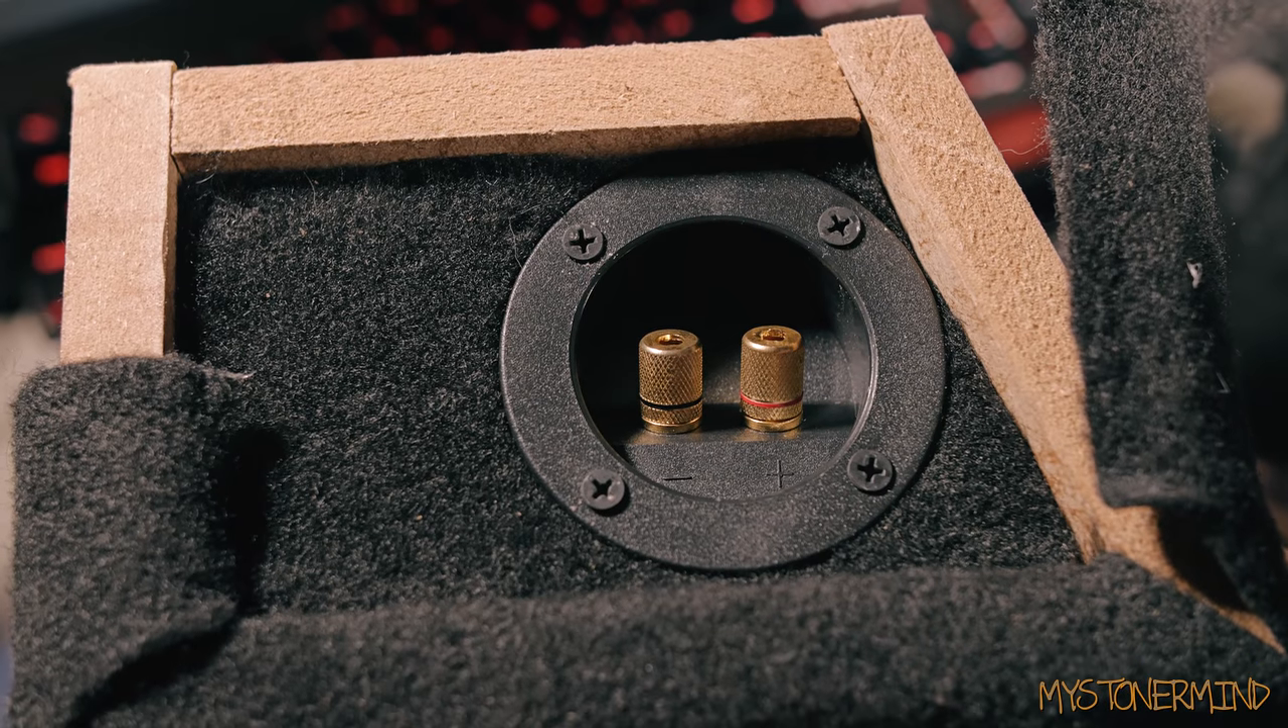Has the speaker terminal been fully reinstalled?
Yes.